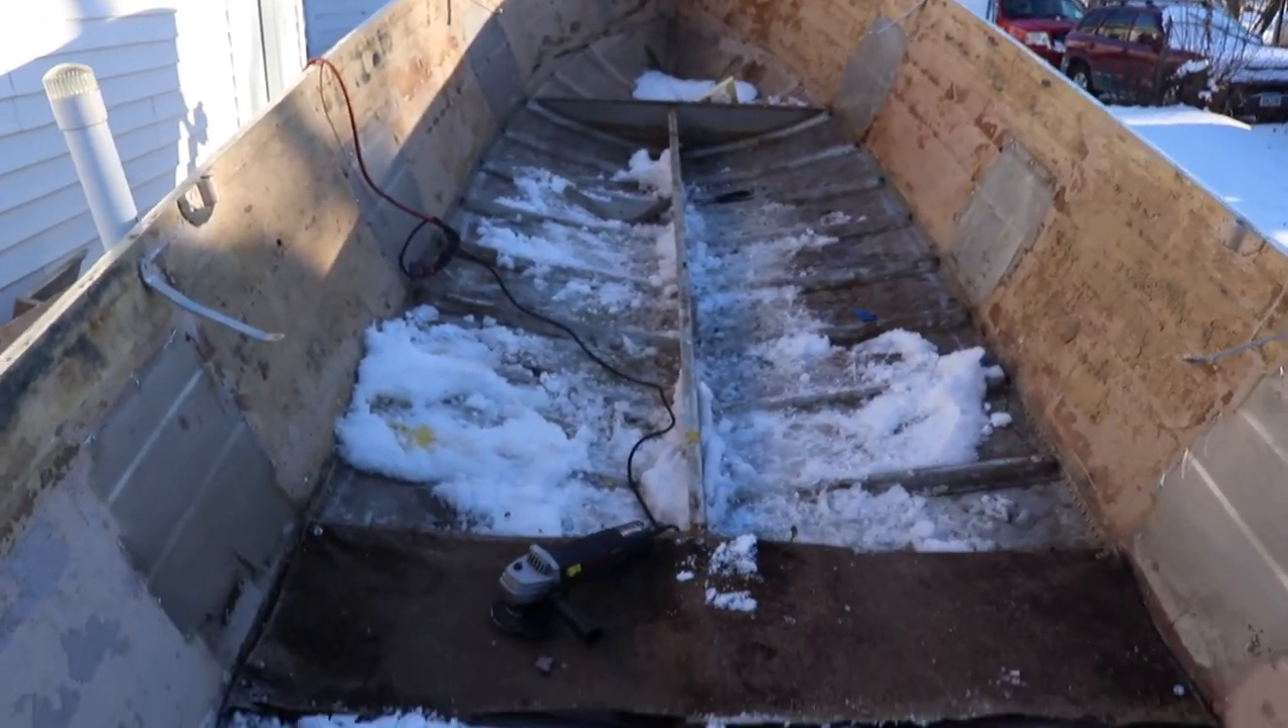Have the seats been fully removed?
Yes.